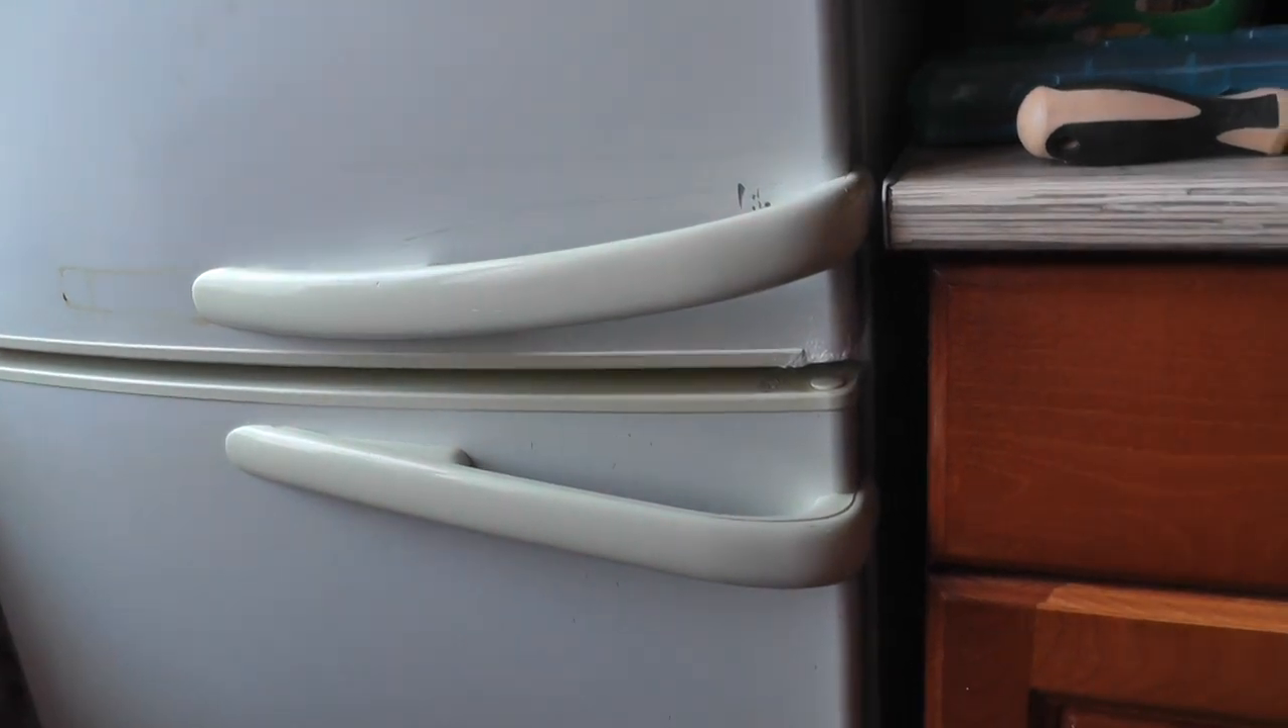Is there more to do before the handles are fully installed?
No.